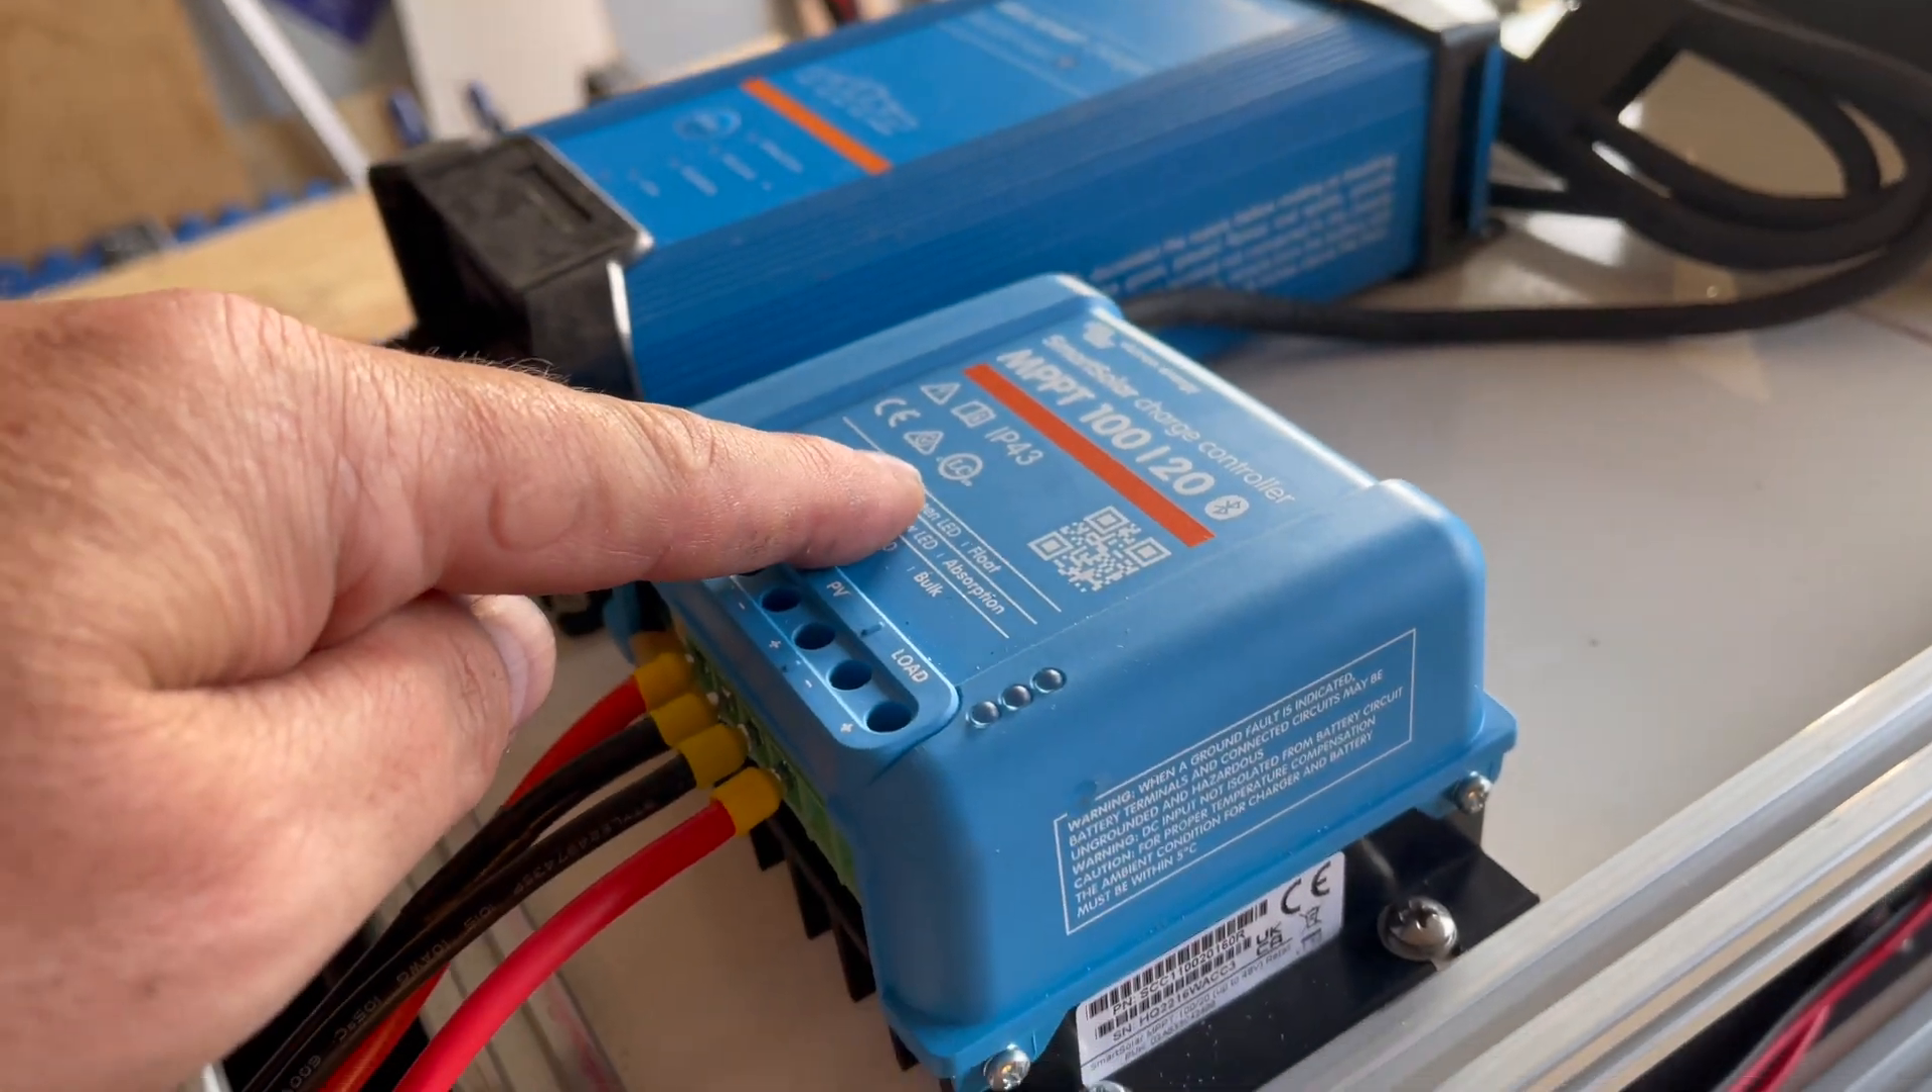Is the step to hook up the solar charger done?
Yes.